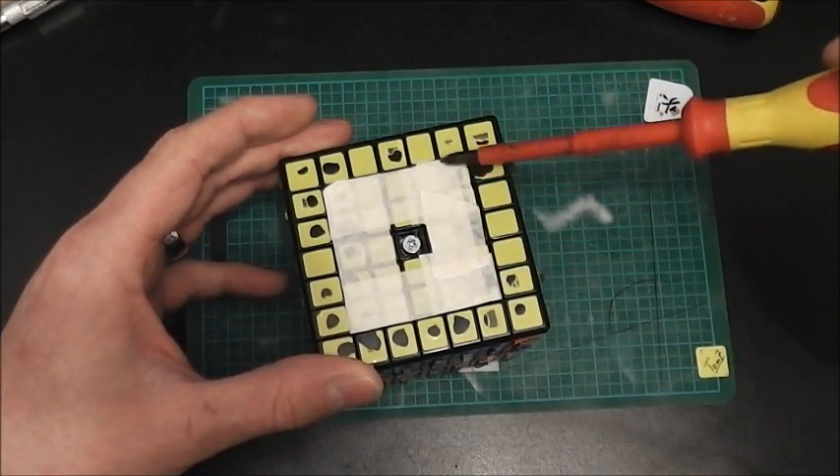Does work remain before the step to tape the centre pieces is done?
No.